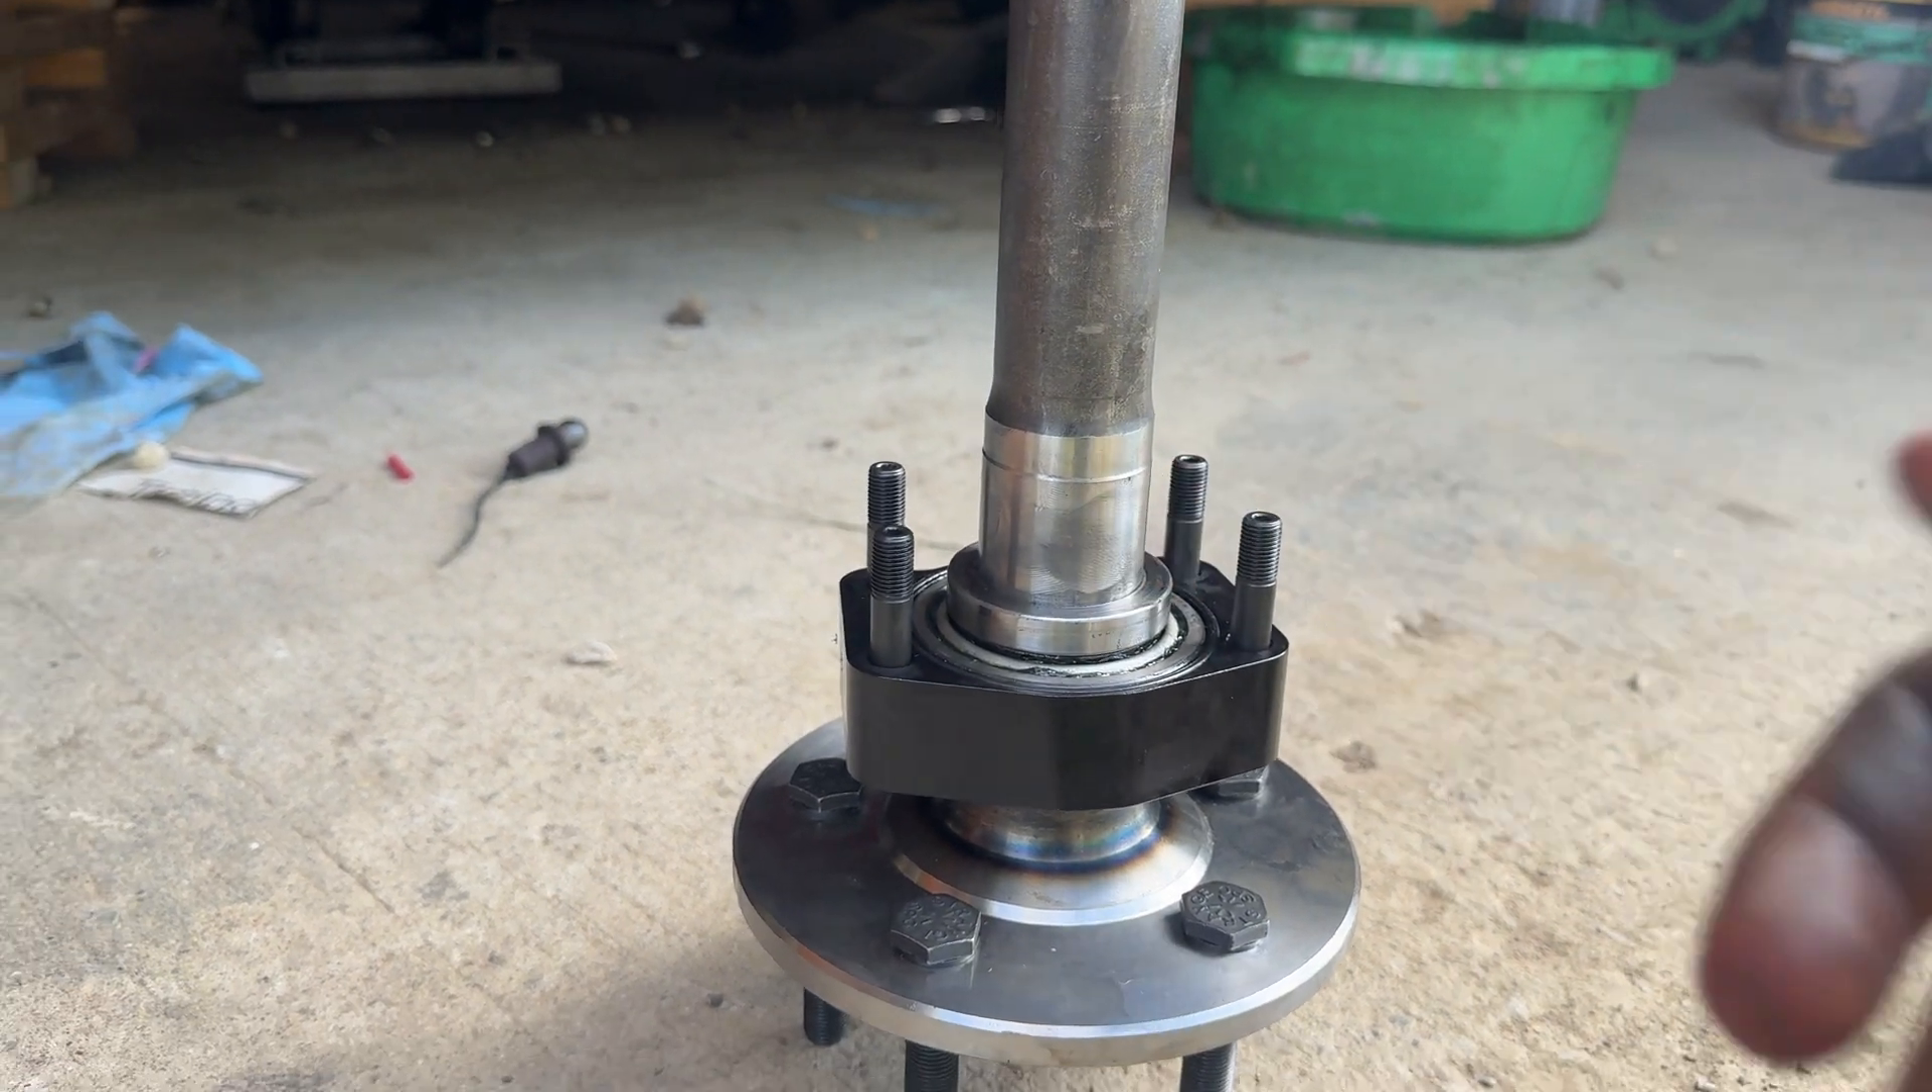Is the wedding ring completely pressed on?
Yes.